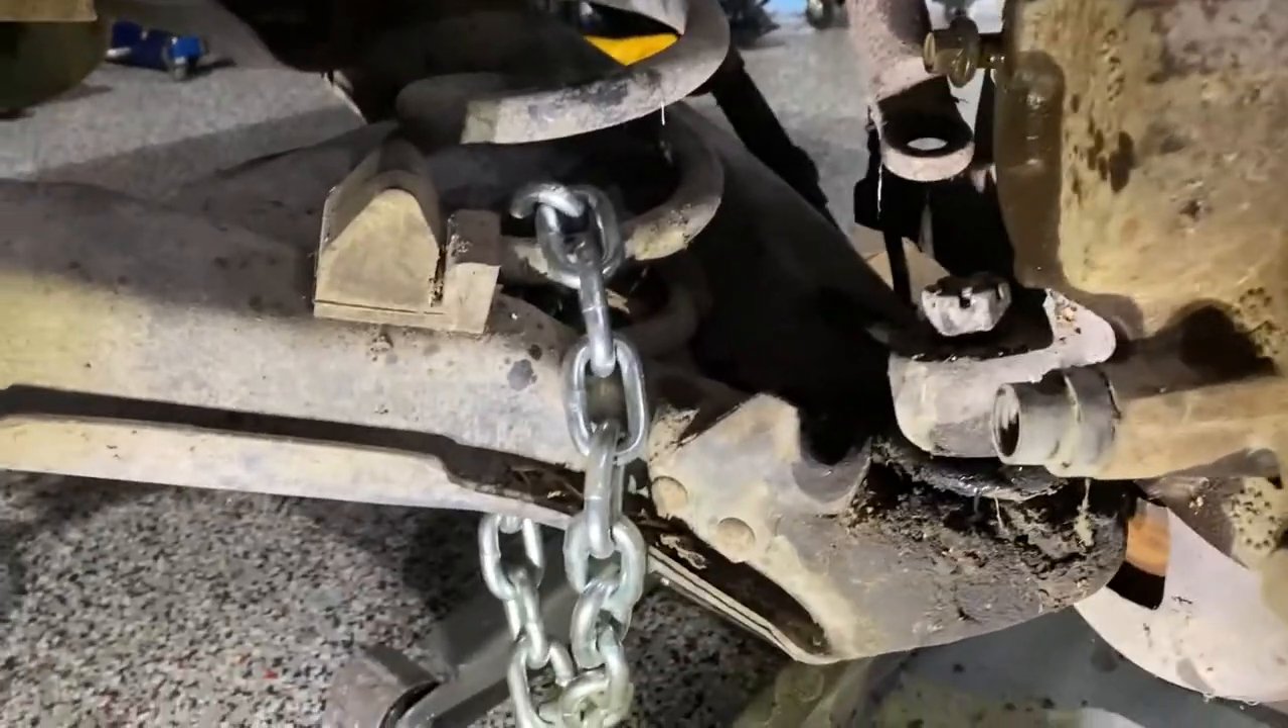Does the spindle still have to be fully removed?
Yes.